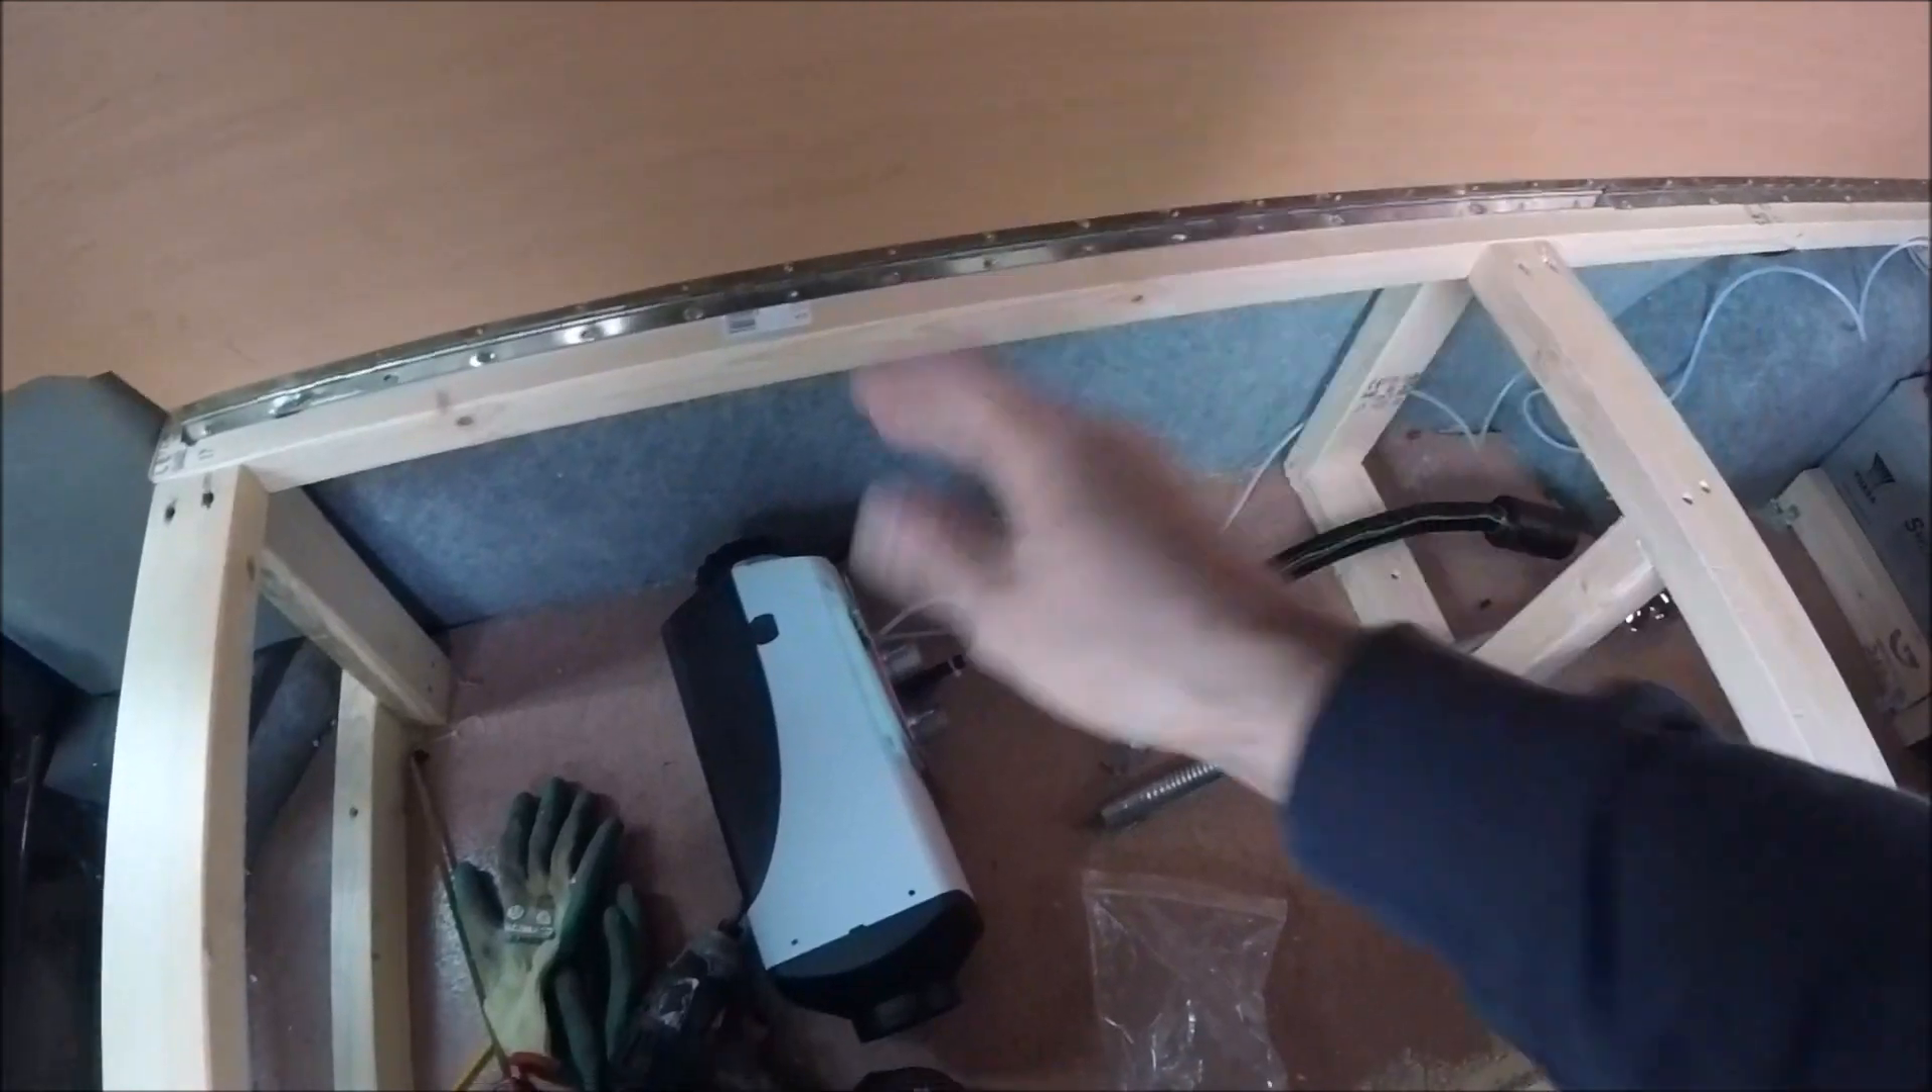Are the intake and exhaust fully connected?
No.